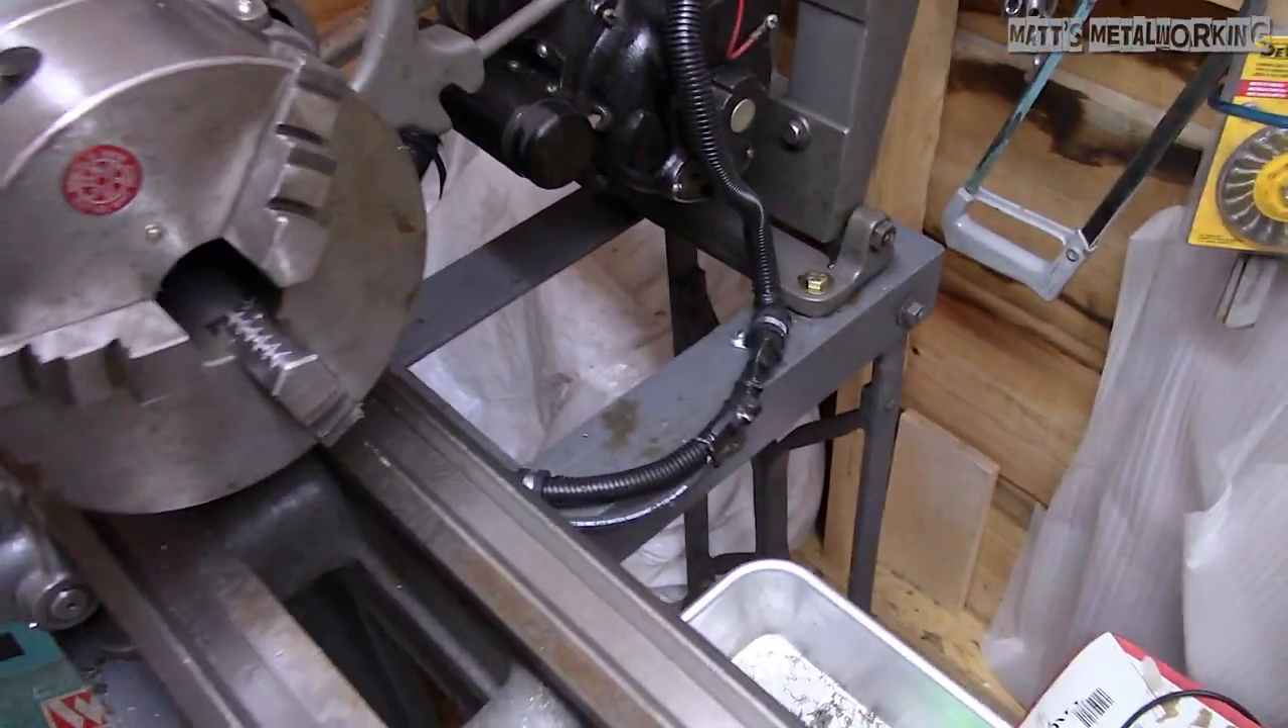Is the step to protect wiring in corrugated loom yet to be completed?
No.